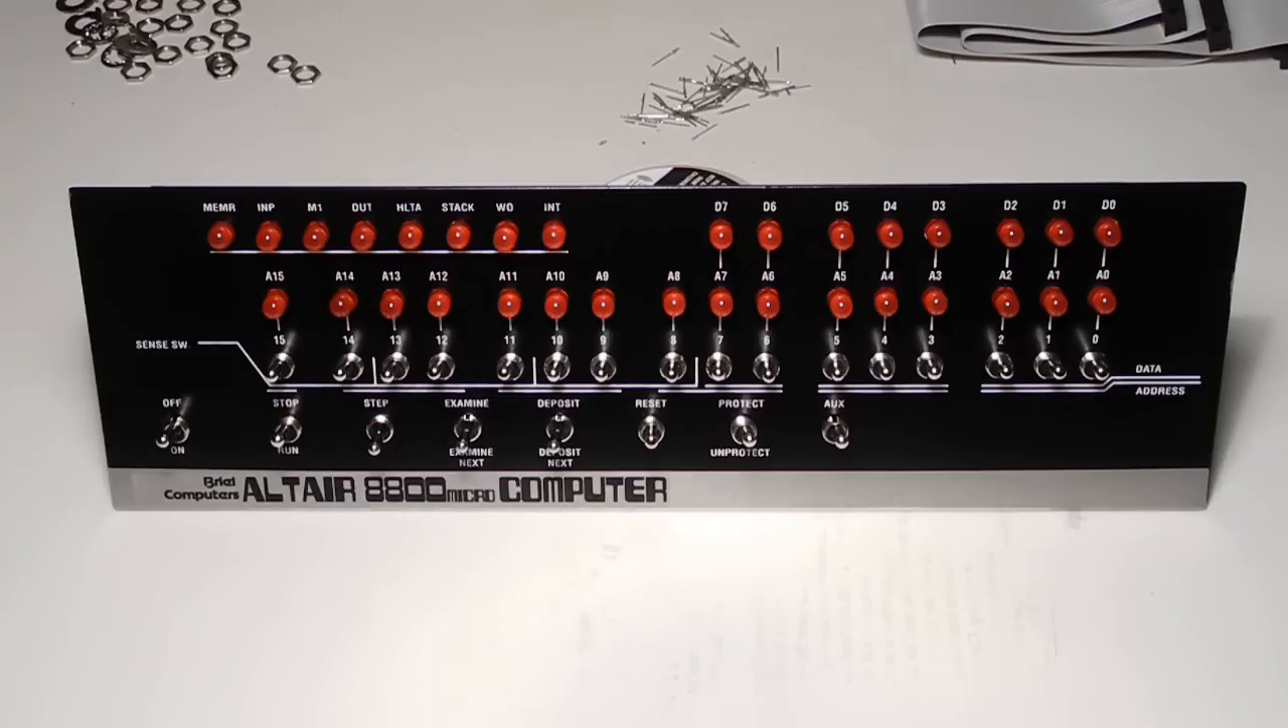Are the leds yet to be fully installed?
No.